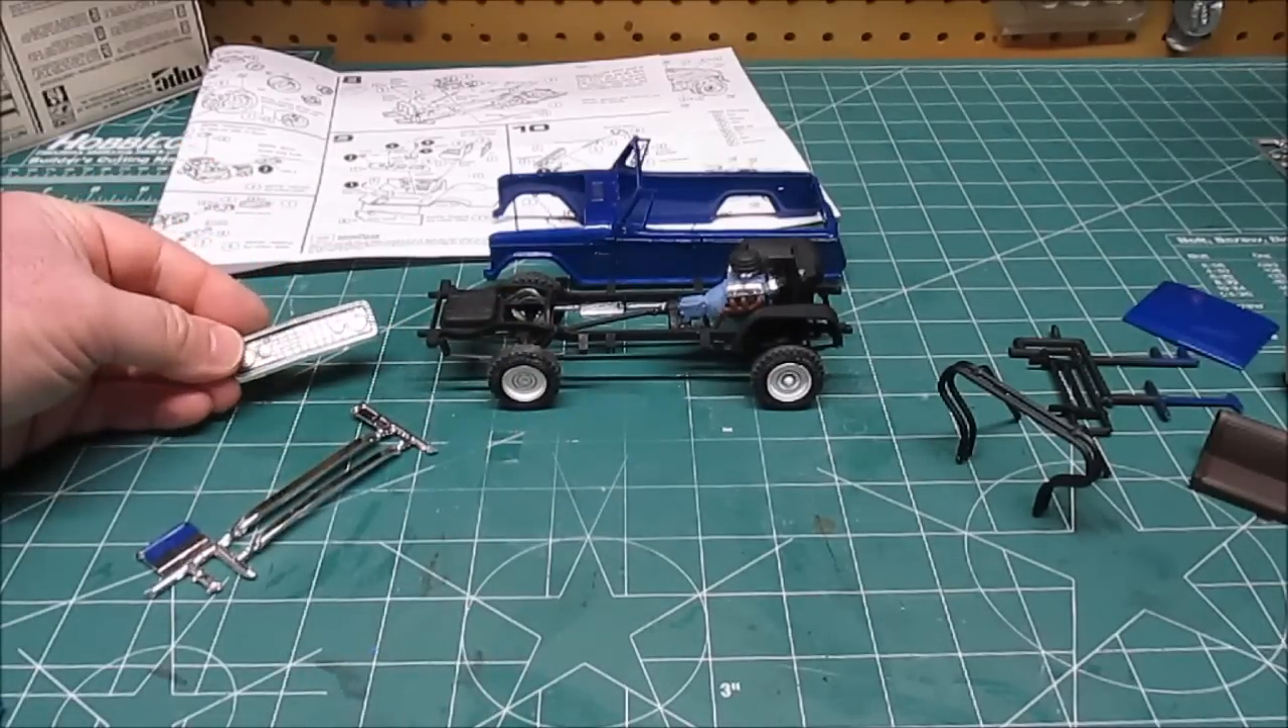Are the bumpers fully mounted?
No.